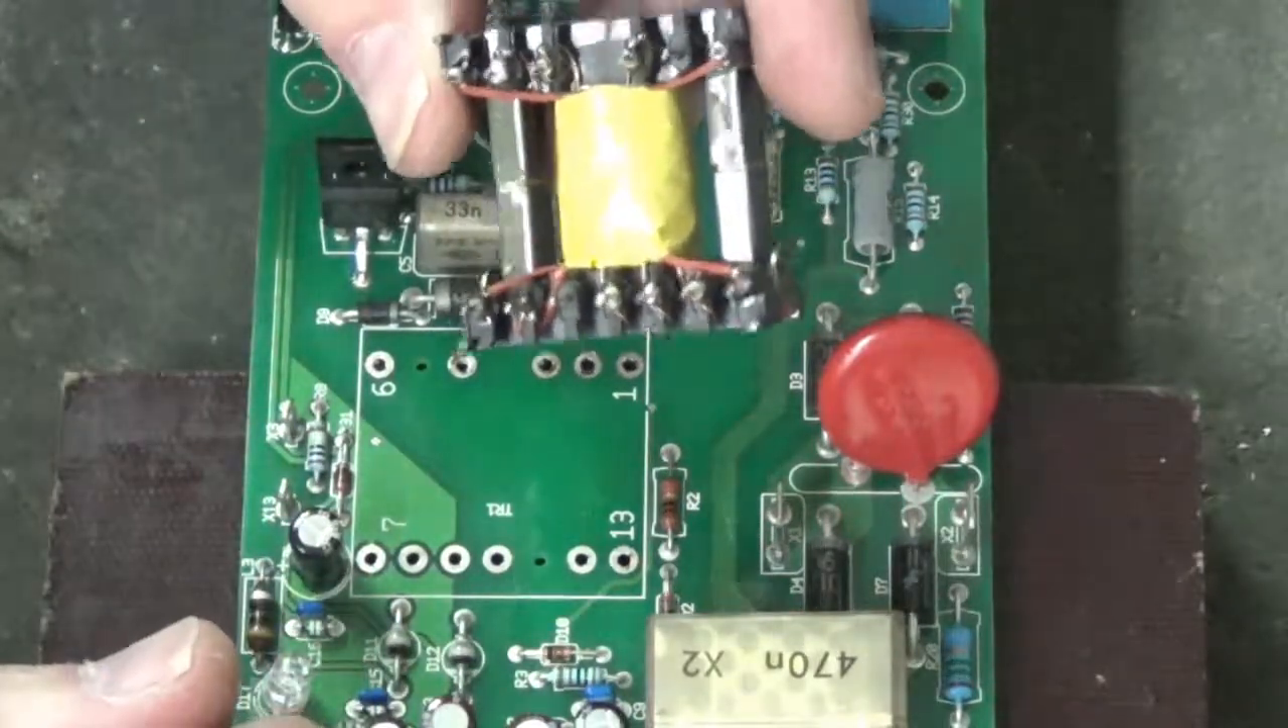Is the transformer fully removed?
Yes.